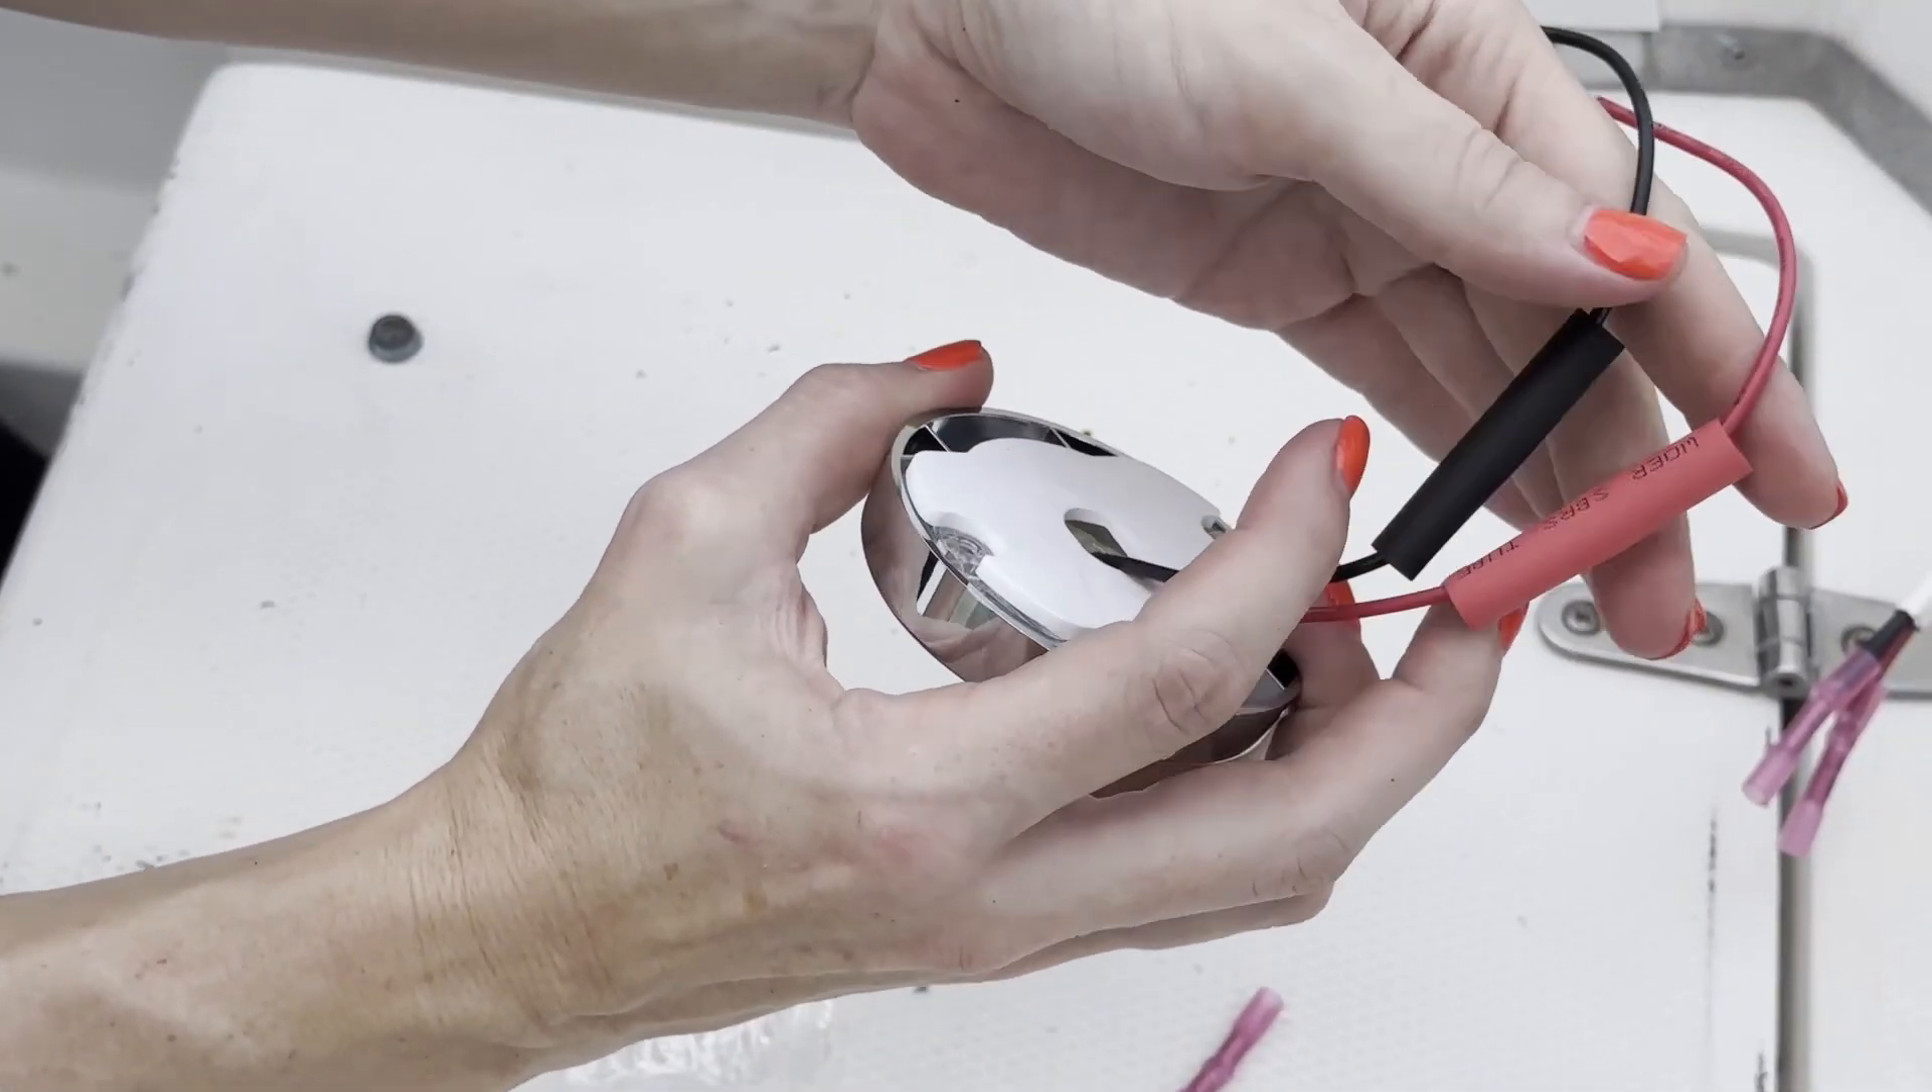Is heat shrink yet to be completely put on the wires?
No.